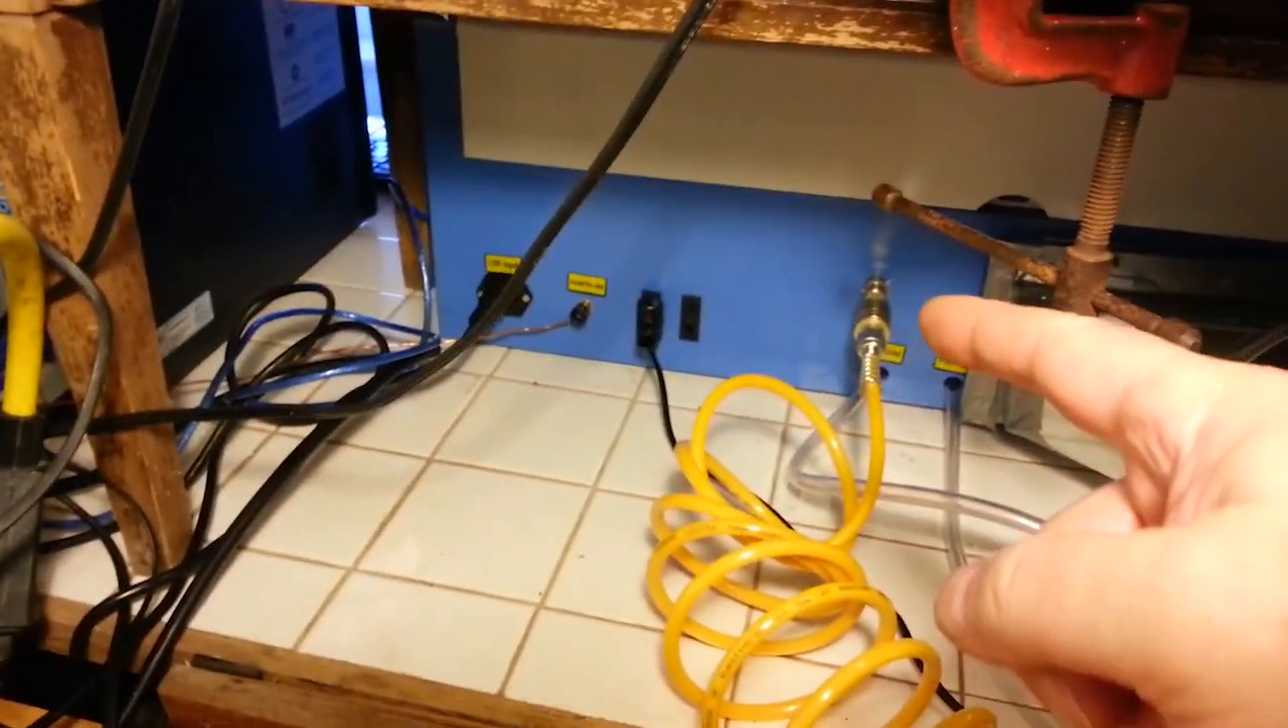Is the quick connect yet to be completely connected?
No.